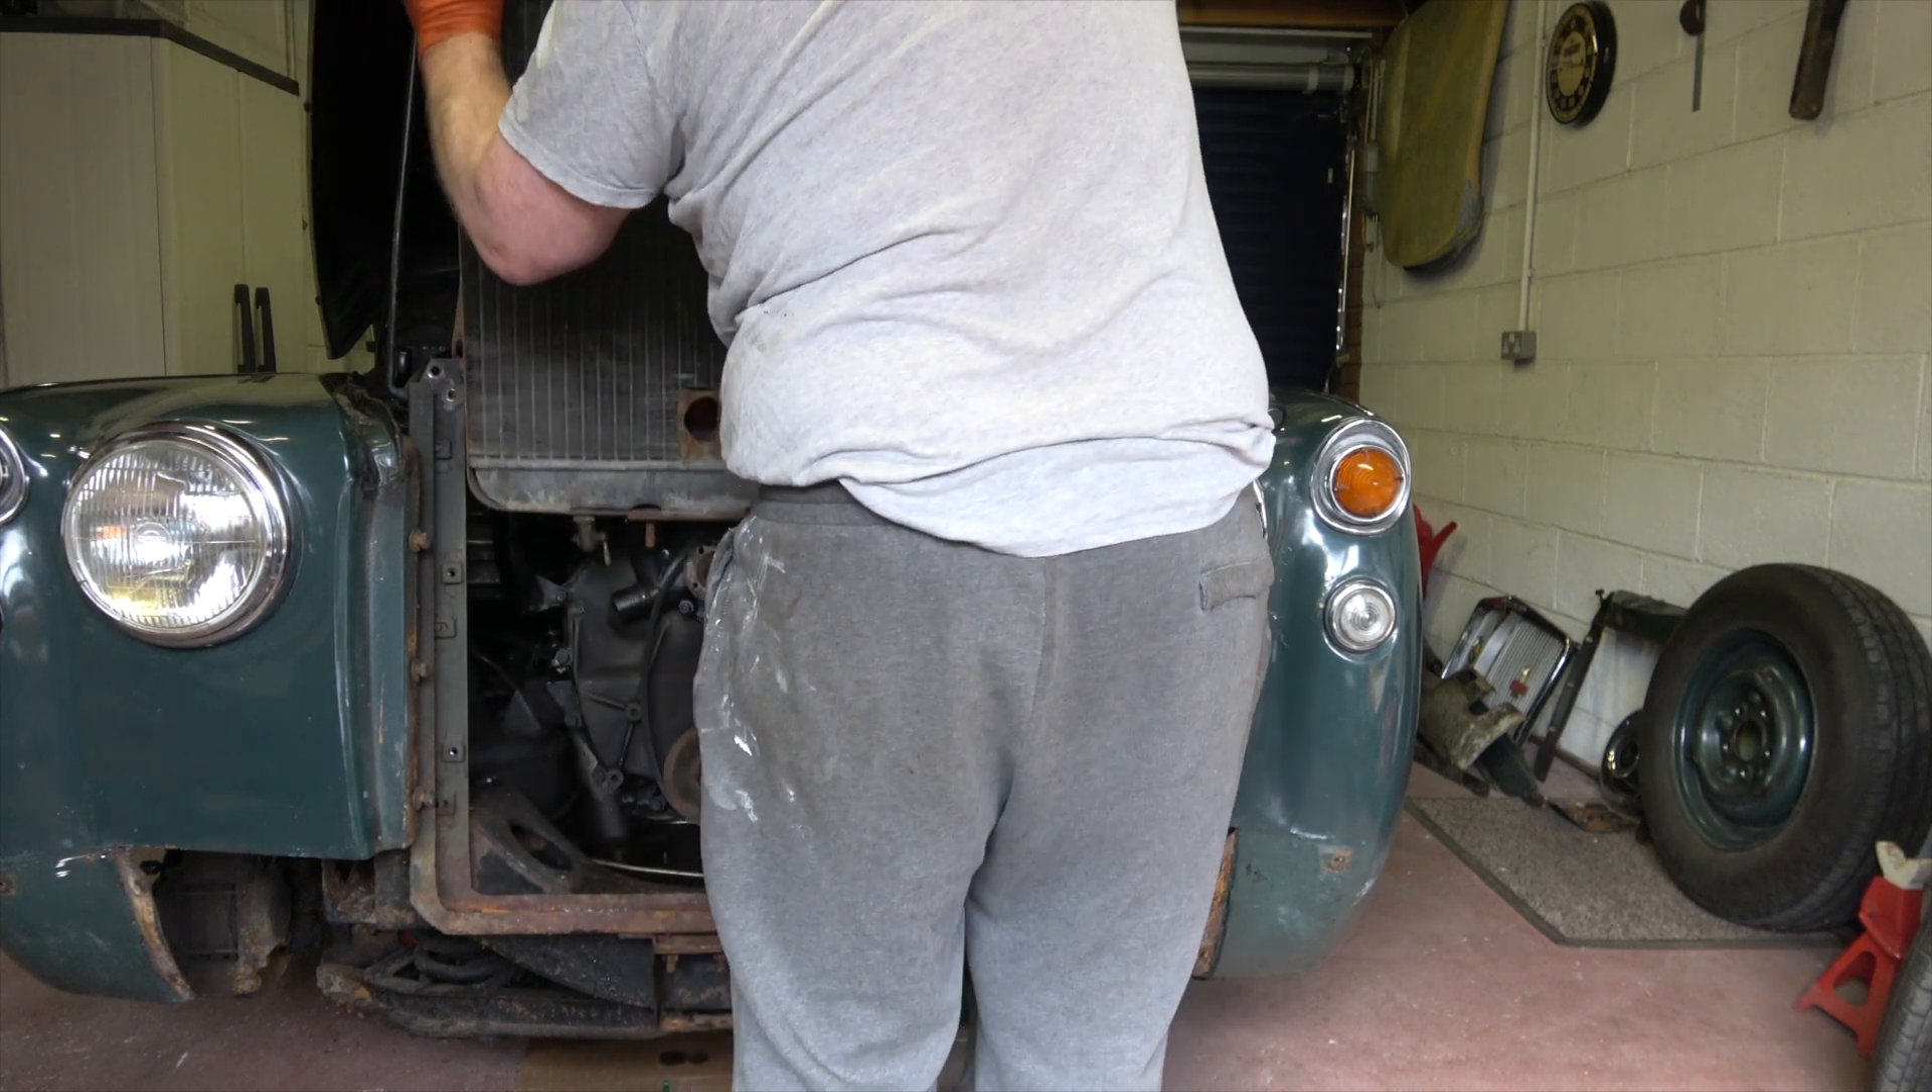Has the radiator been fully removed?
No.